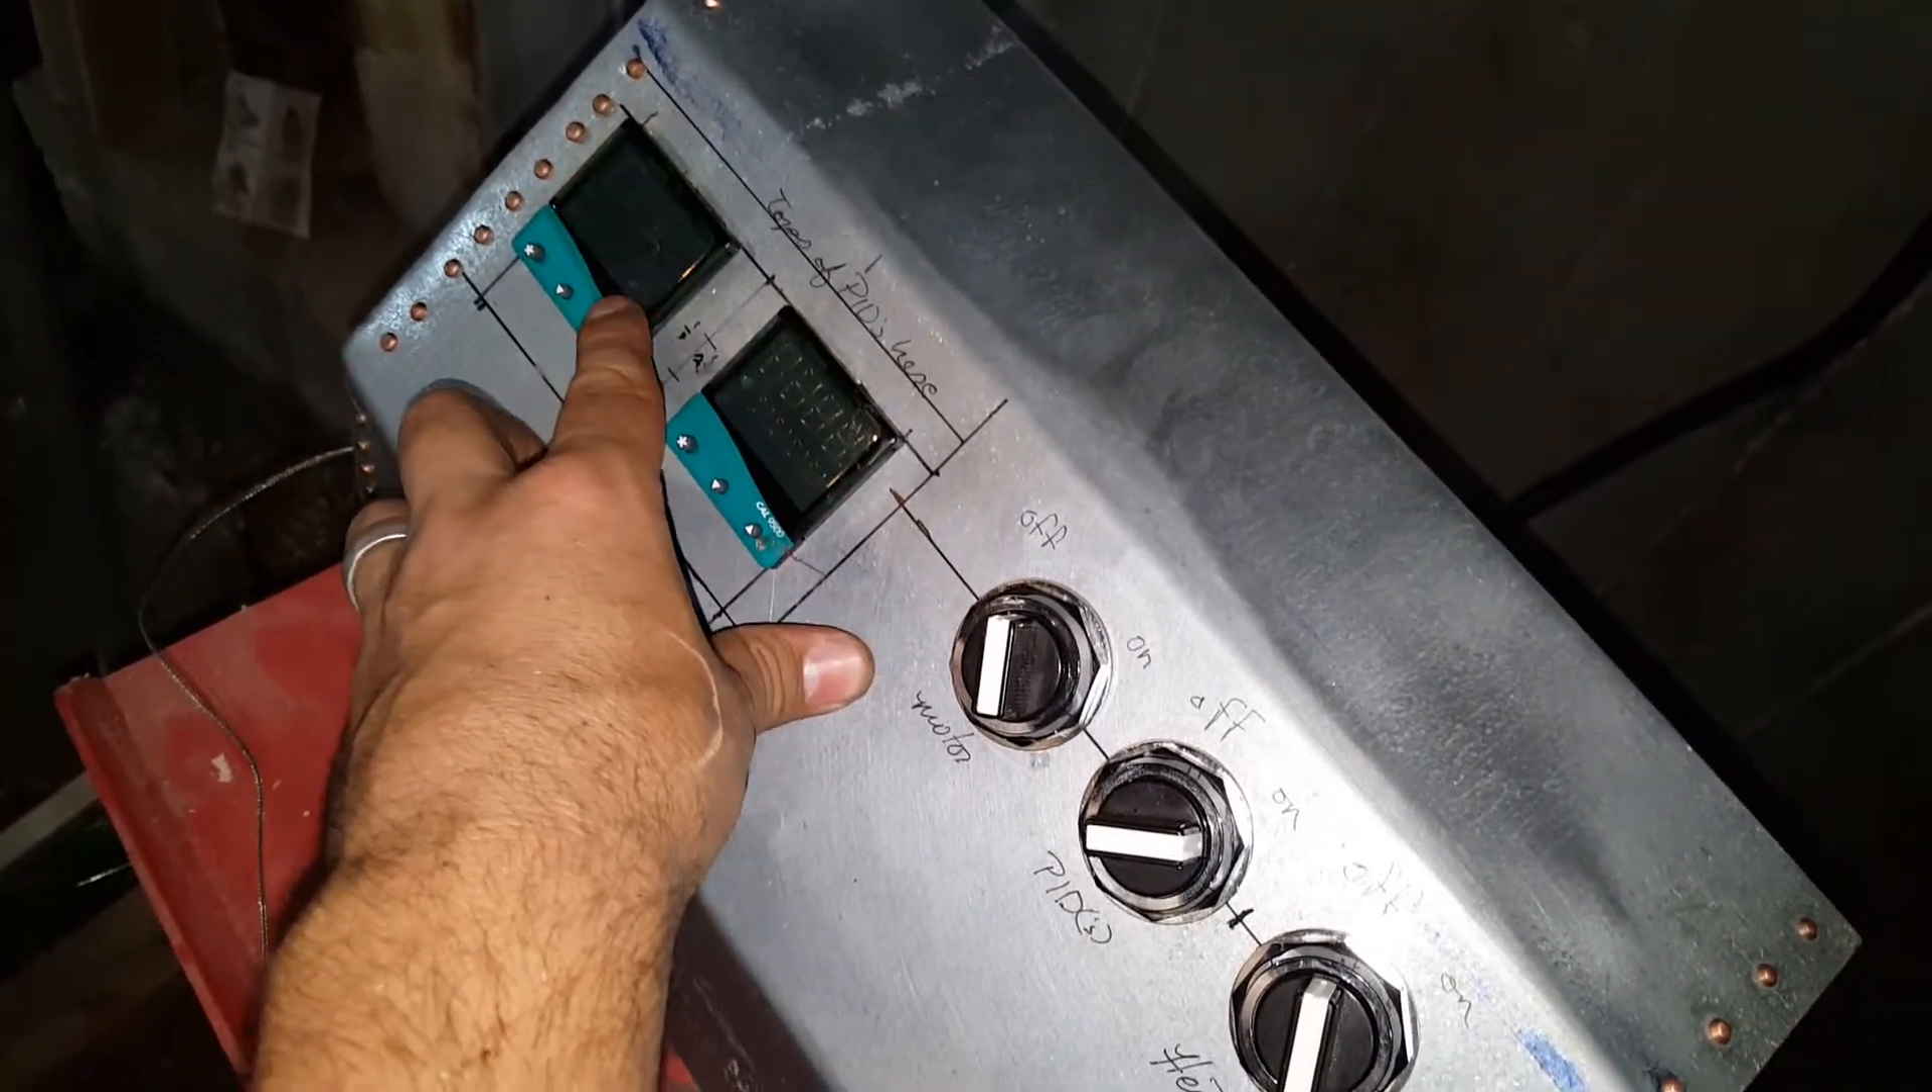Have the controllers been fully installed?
Yes.